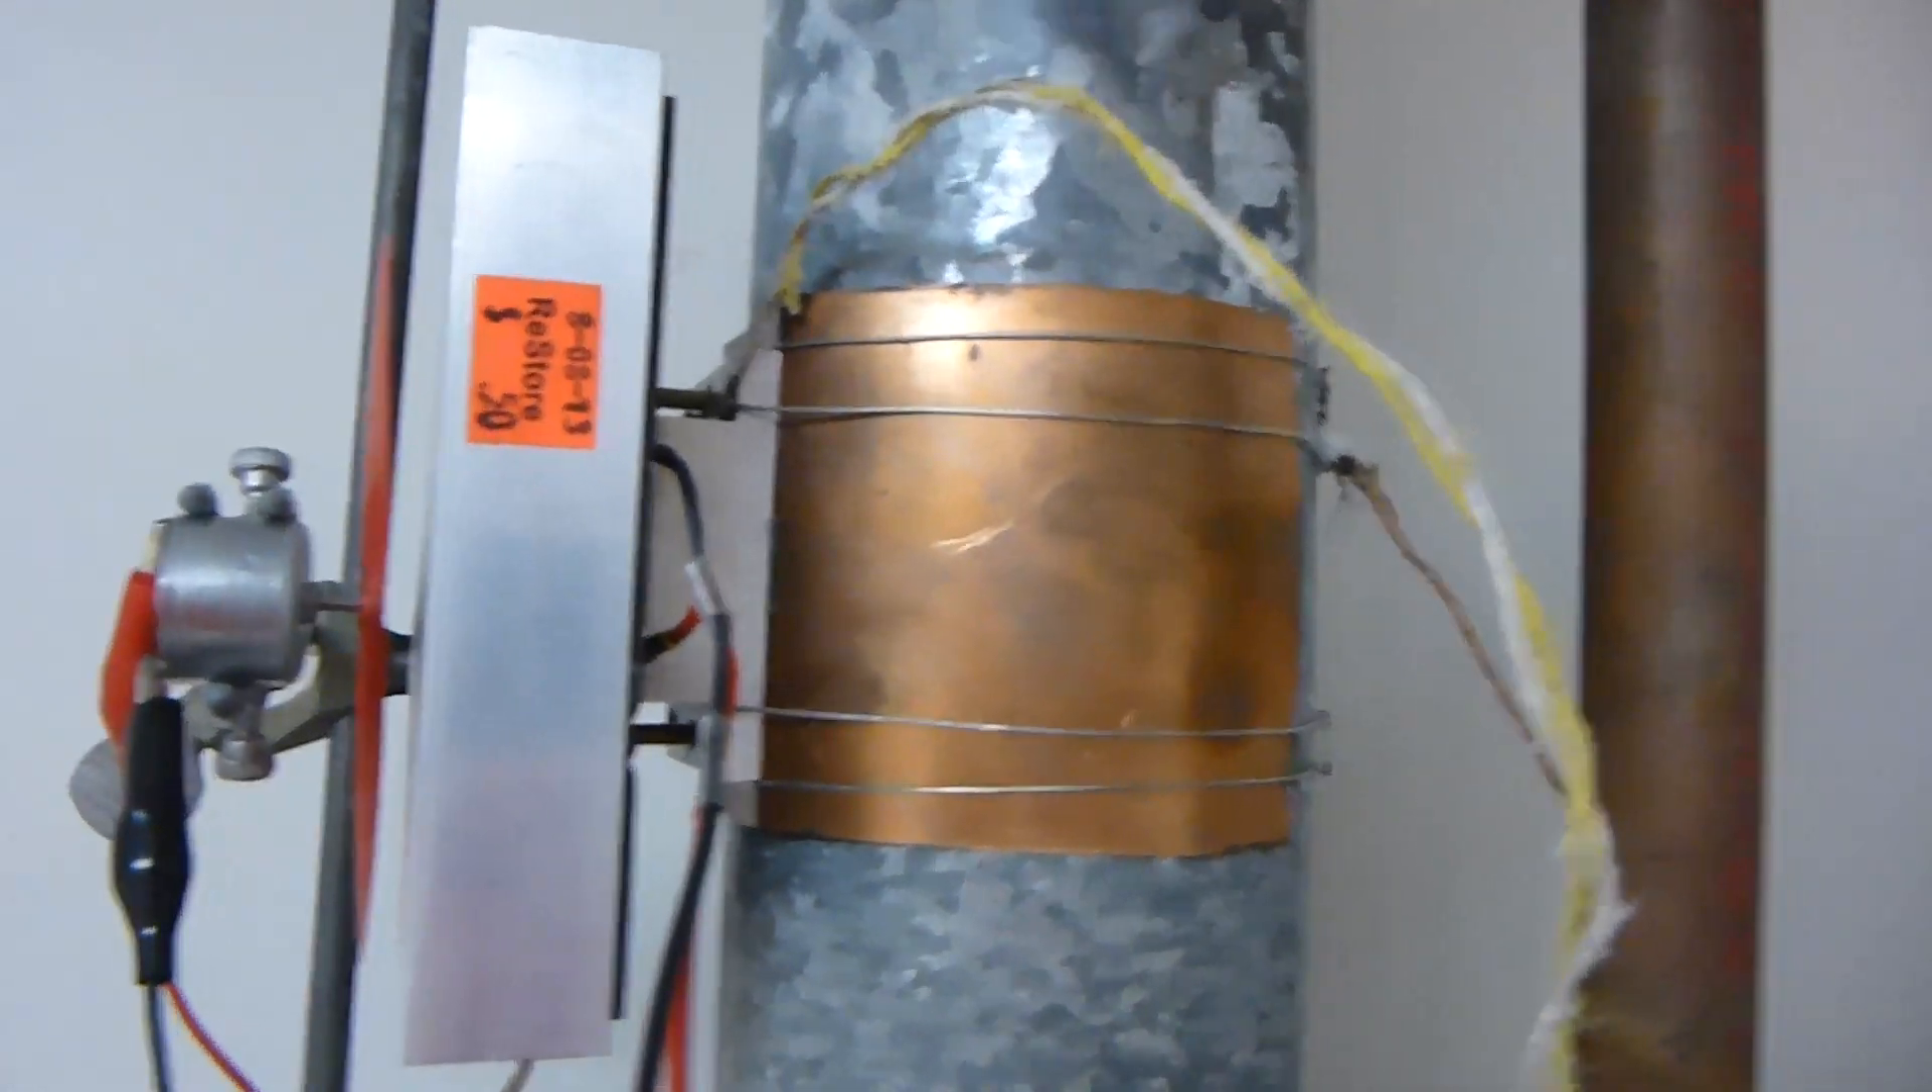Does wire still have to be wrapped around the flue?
No.